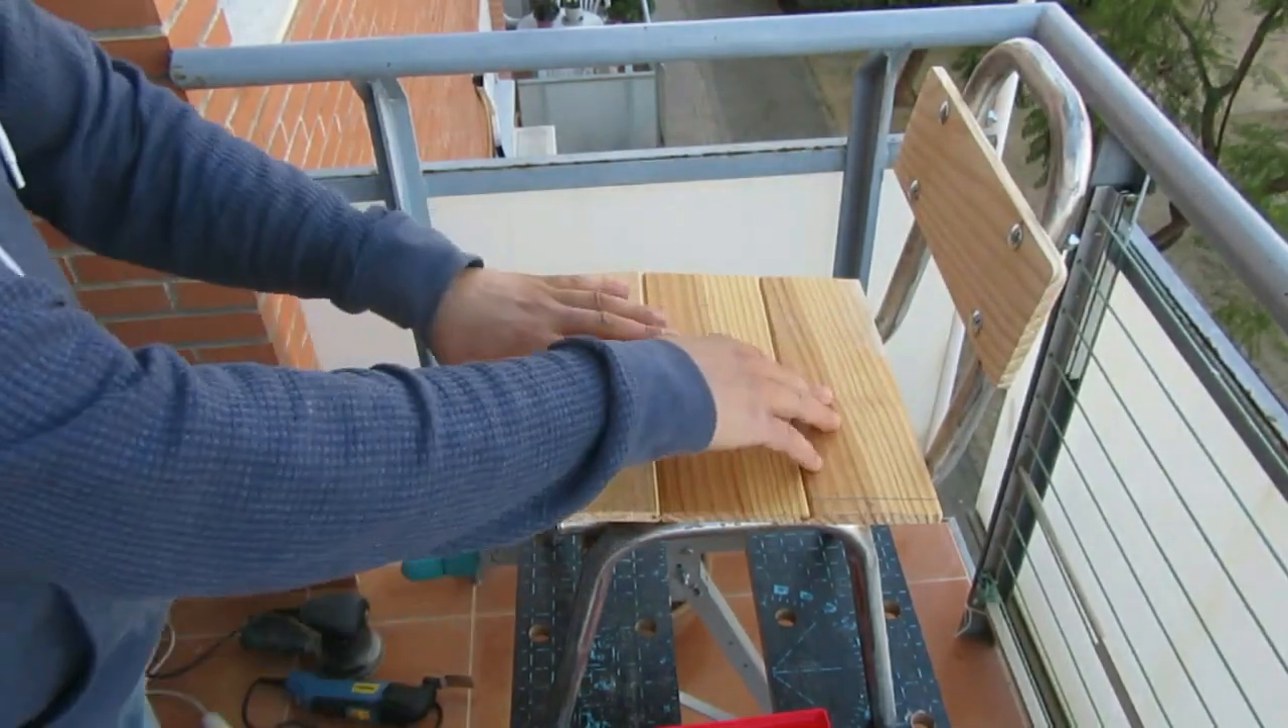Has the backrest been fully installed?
Yes.